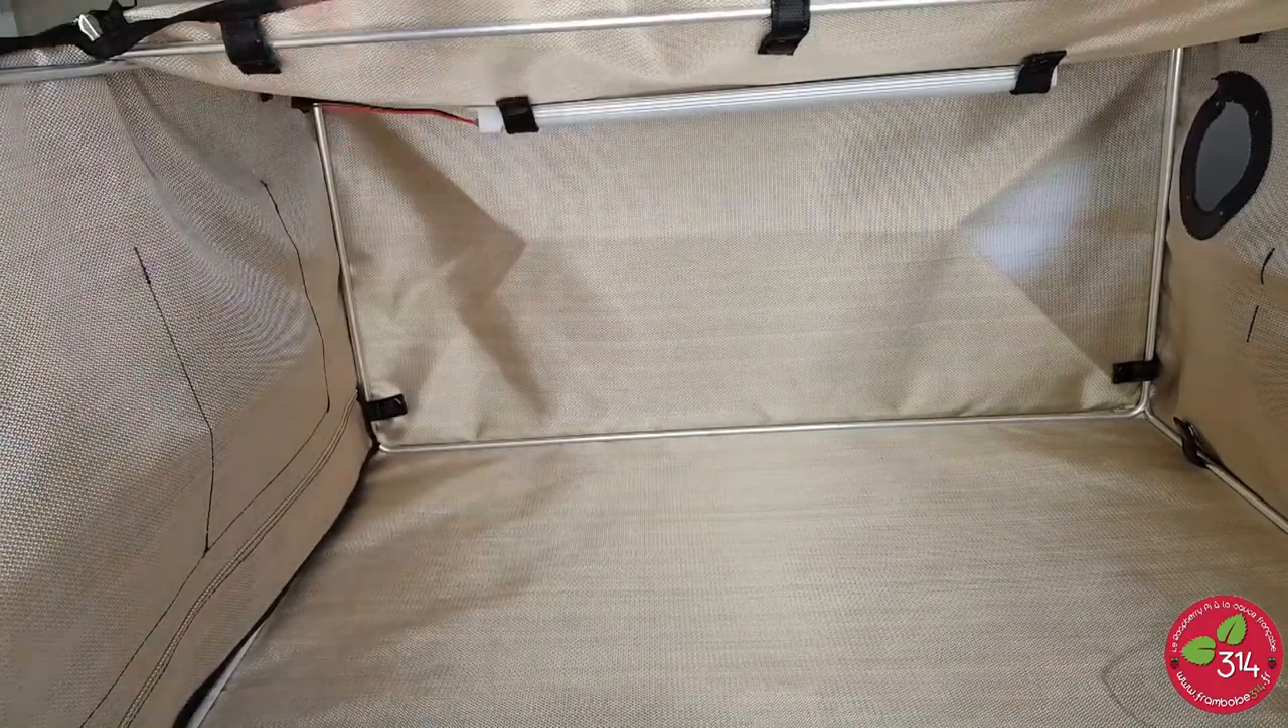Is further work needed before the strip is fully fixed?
No.